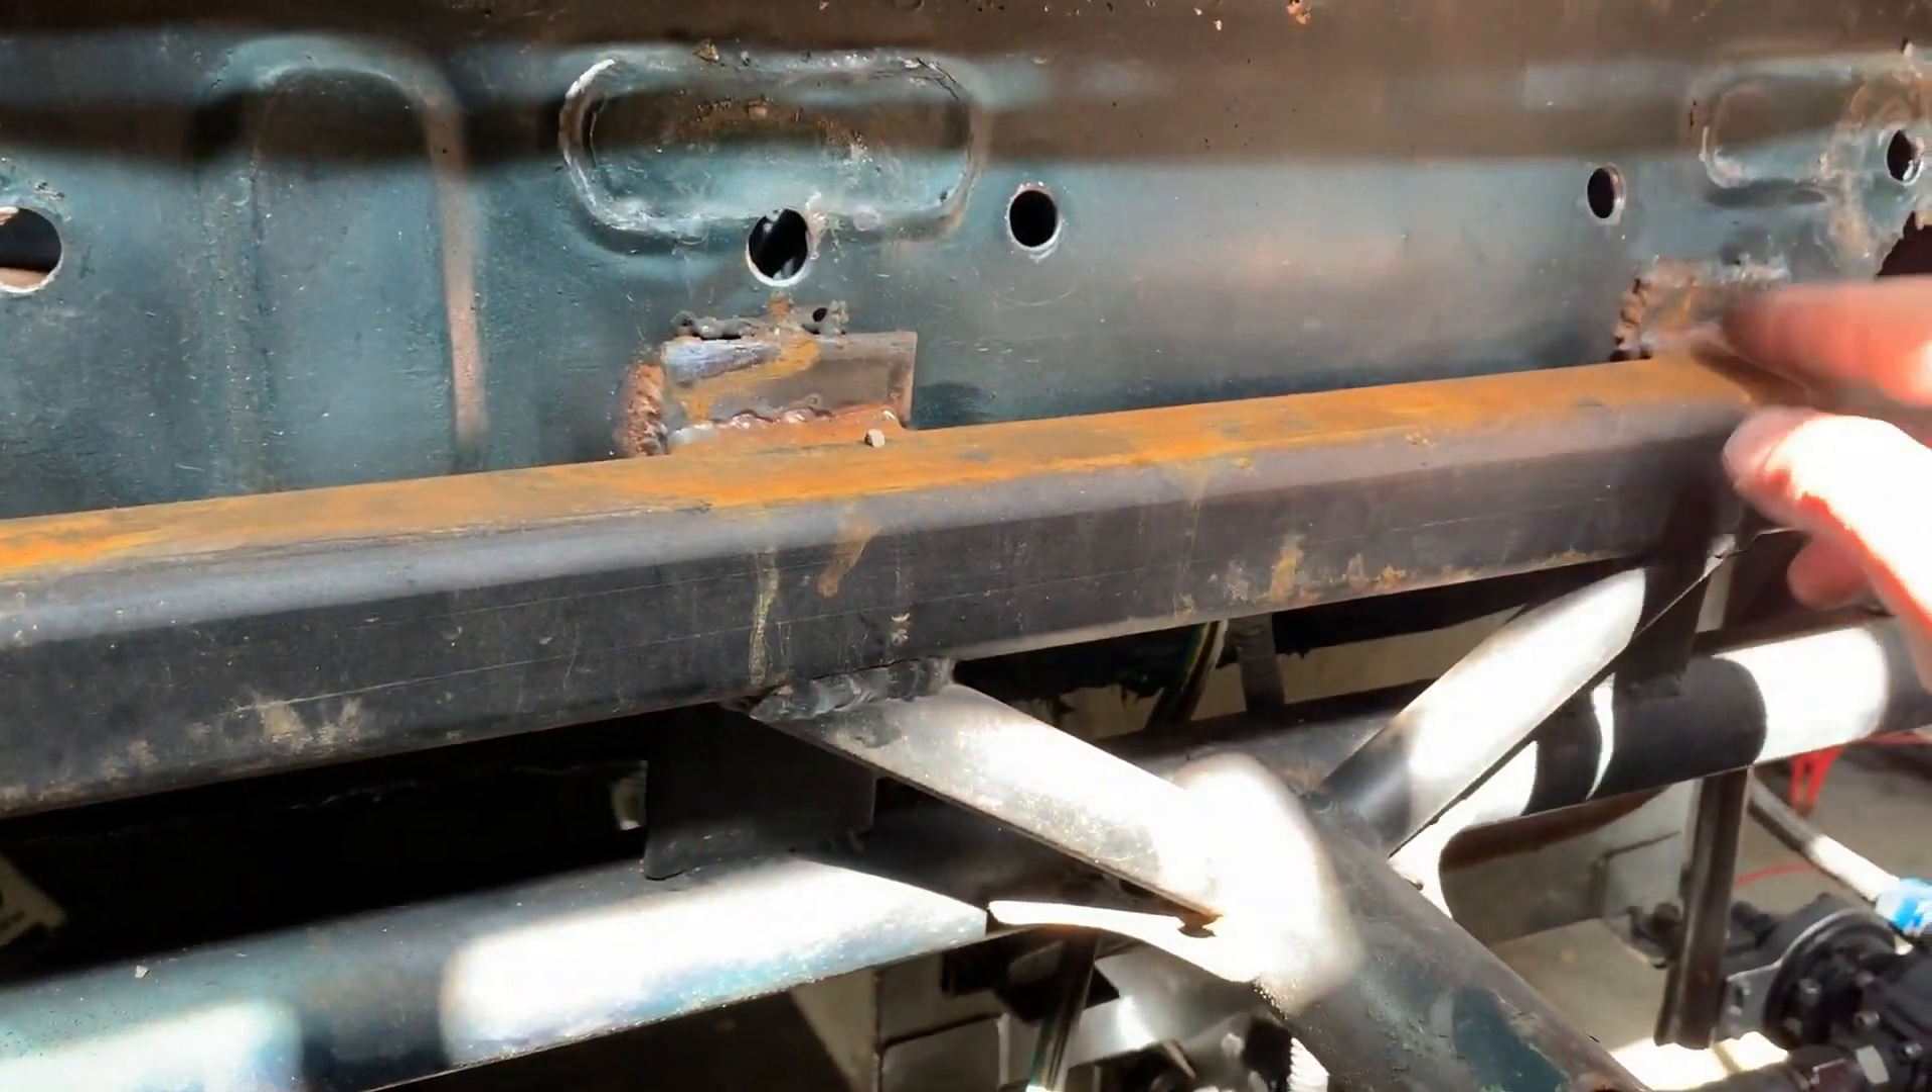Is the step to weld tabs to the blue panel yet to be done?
No.